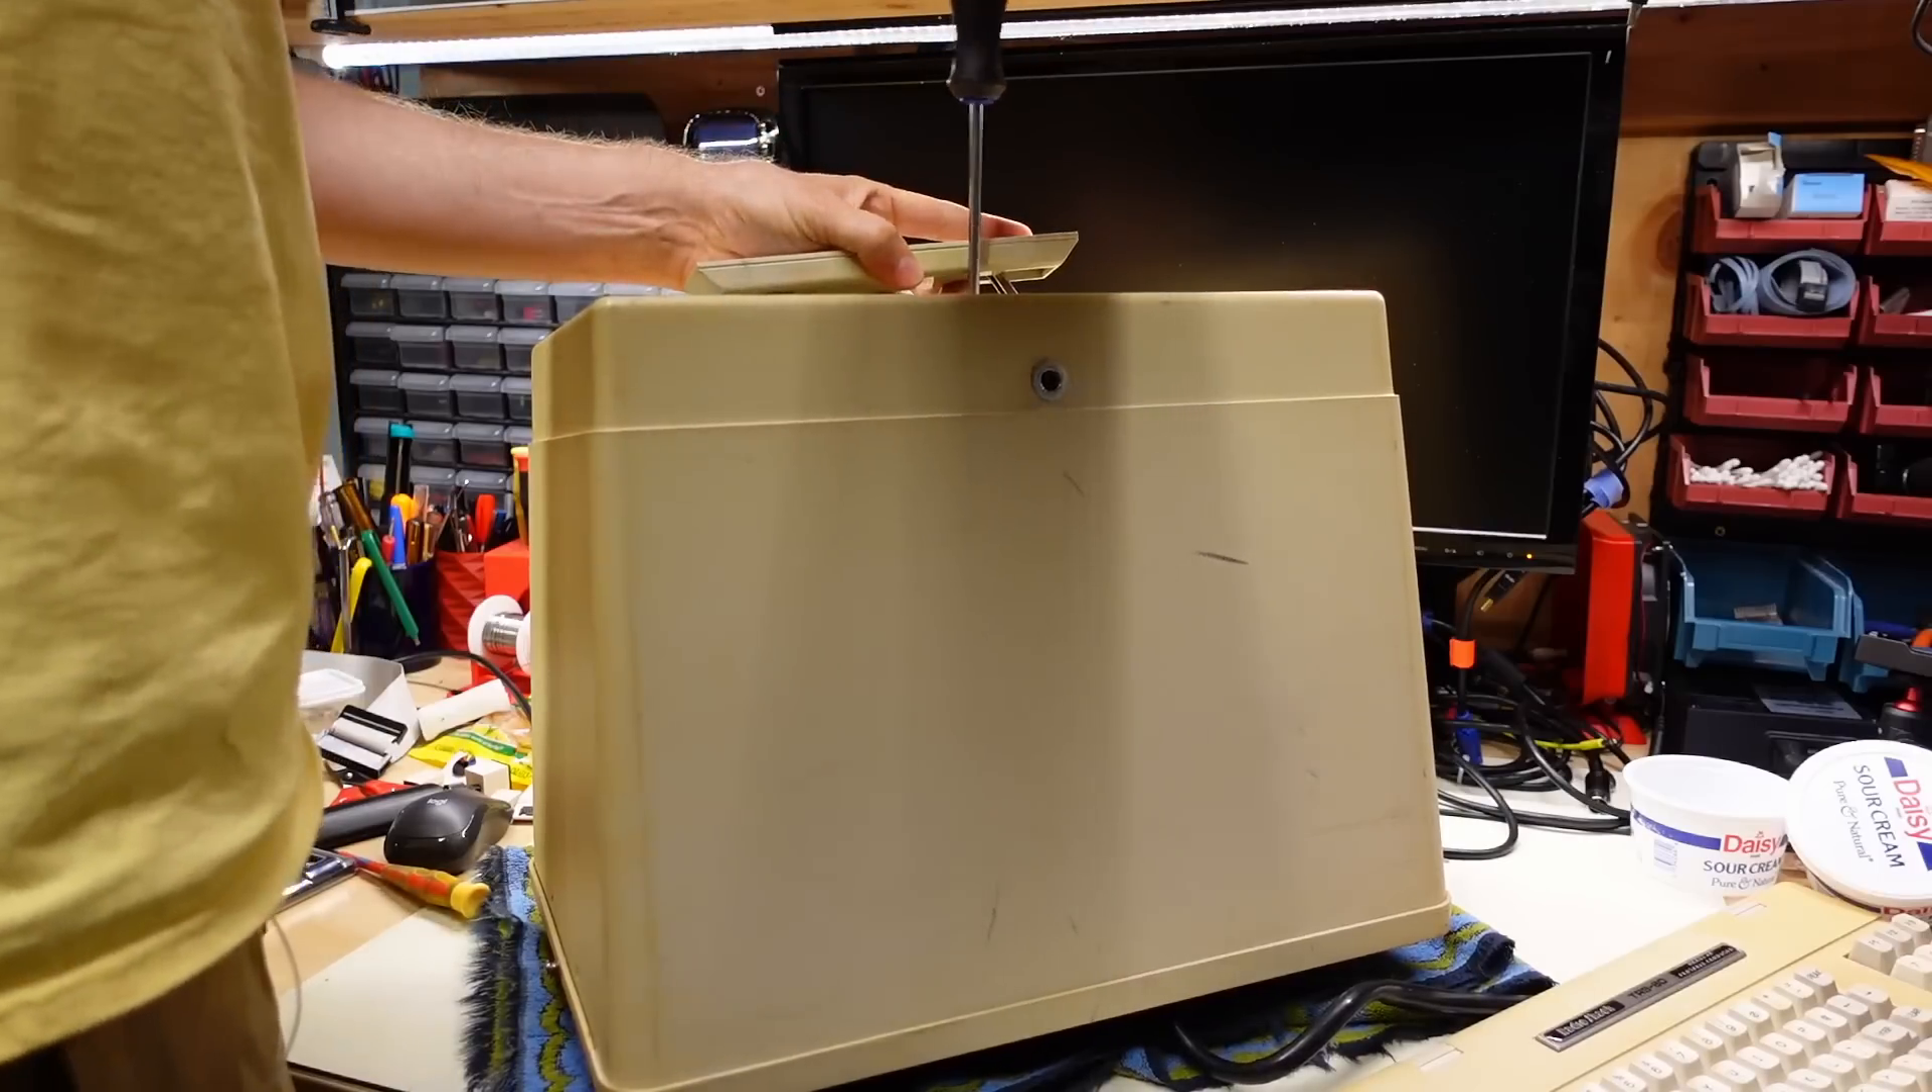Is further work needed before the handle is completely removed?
Yes.